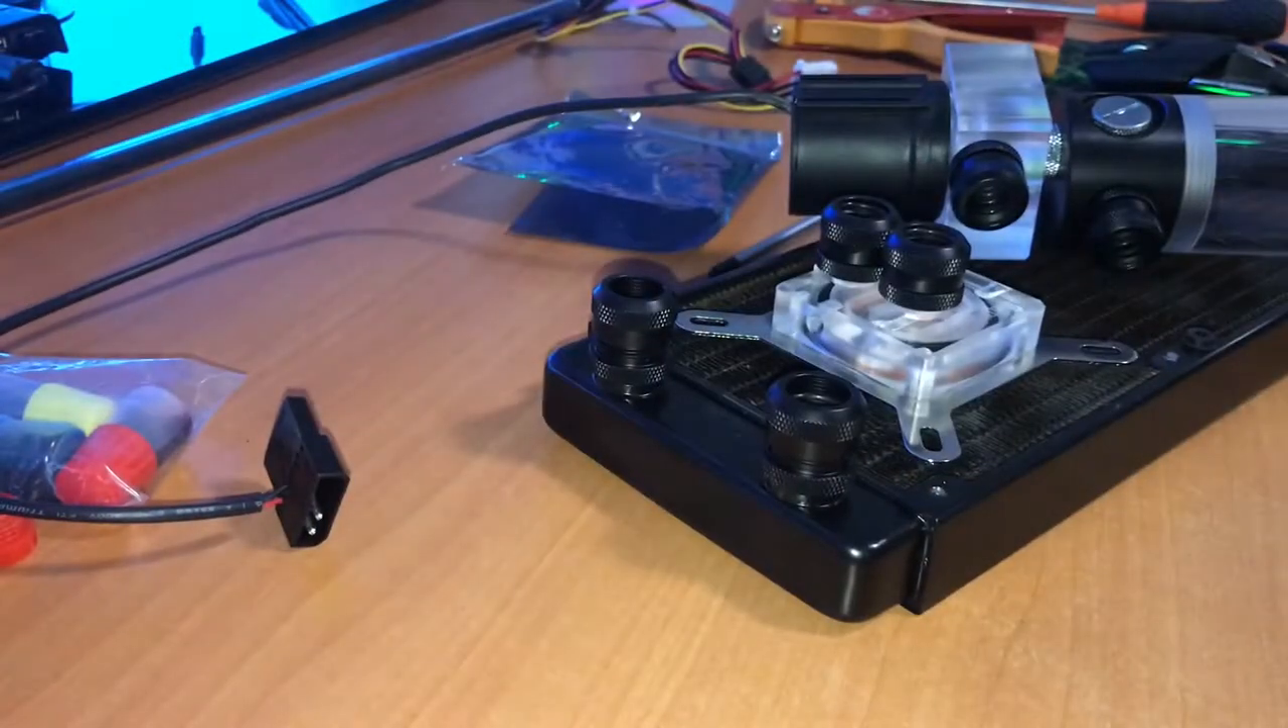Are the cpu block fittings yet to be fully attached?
No.